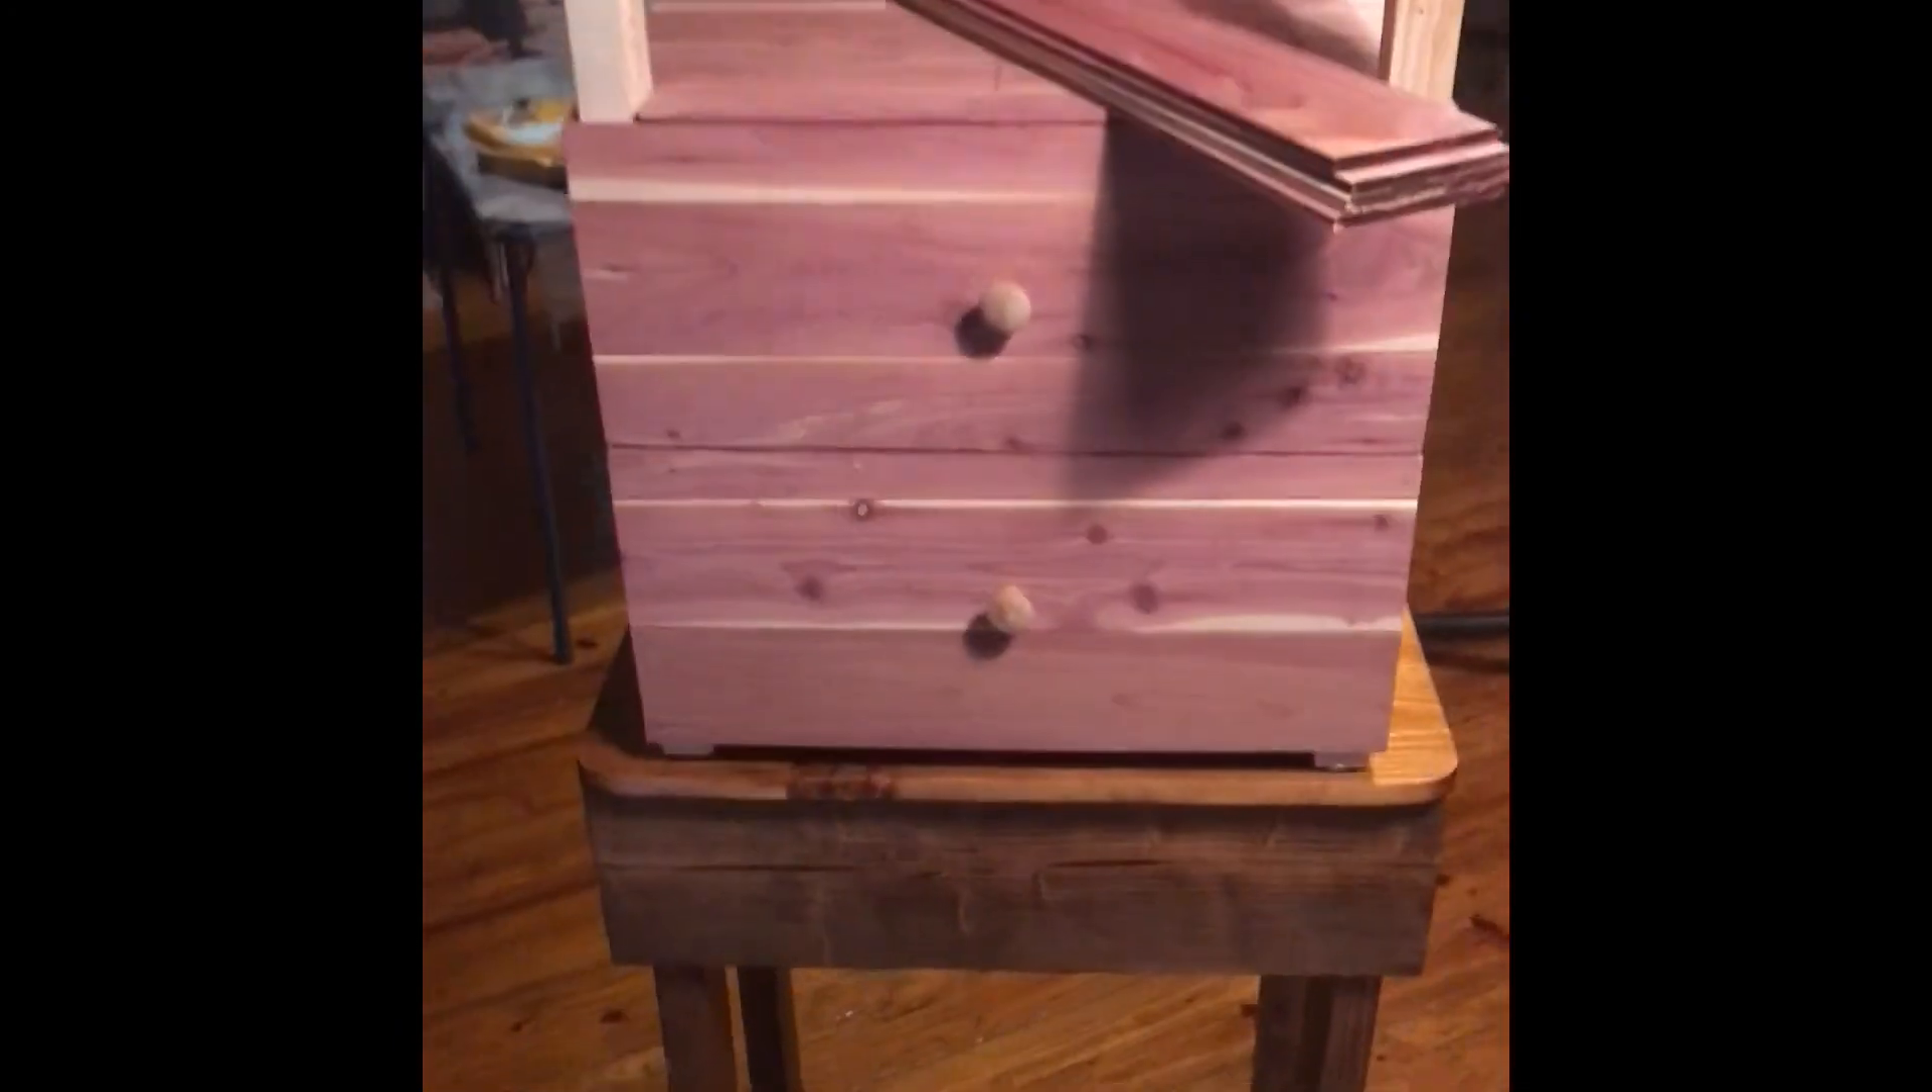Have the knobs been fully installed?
Yes.